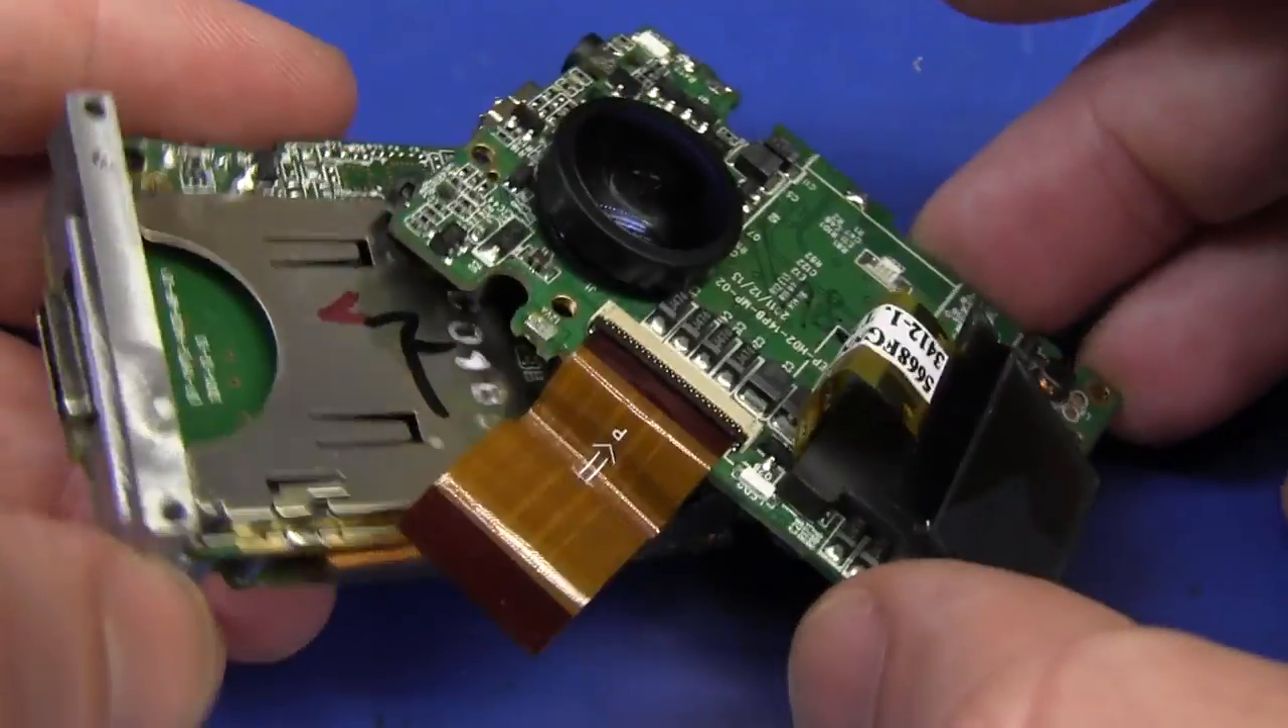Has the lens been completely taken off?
No.